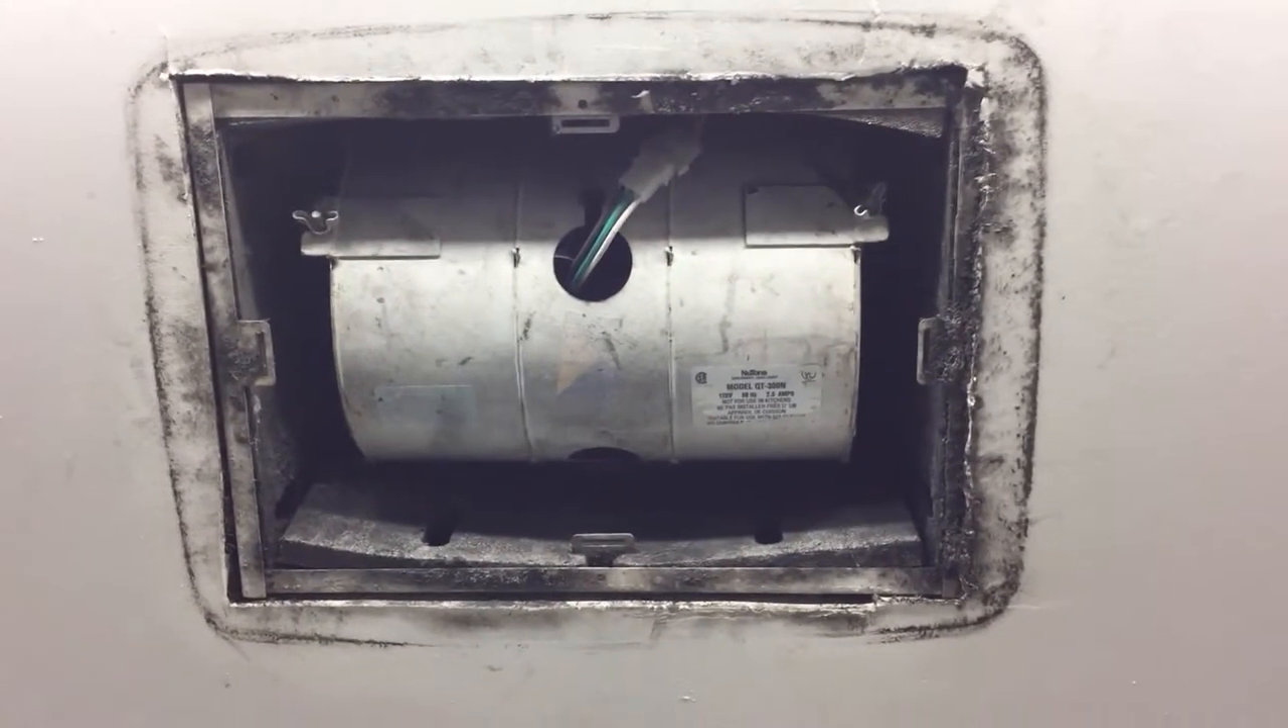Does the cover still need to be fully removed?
No.